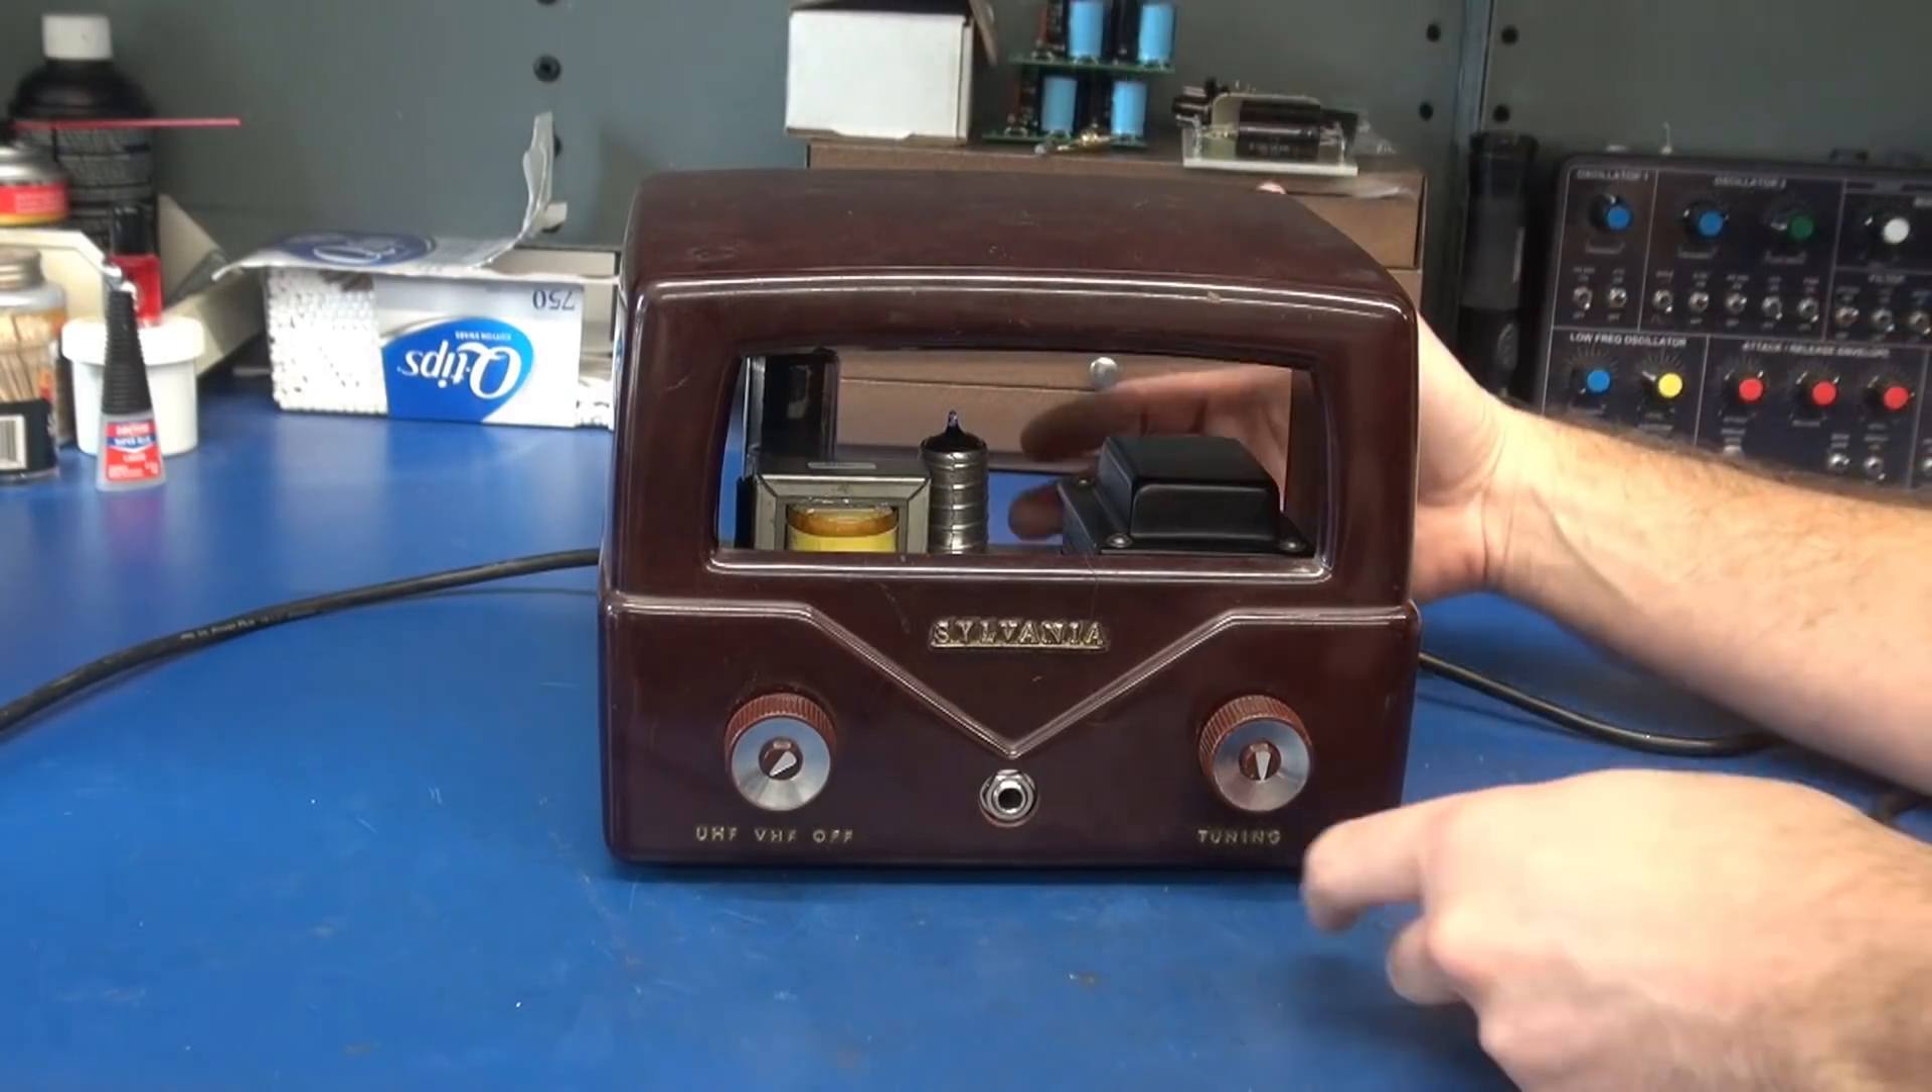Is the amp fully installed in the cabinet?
Yes.